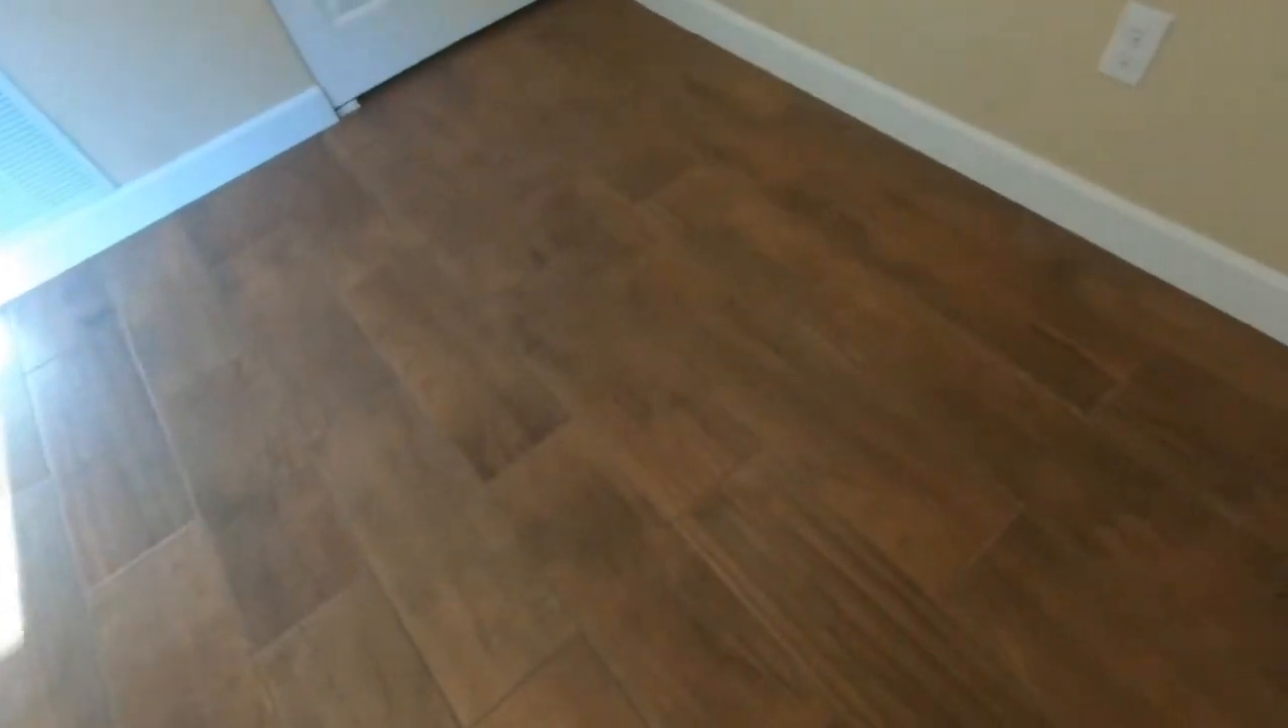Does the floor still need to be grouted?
No.